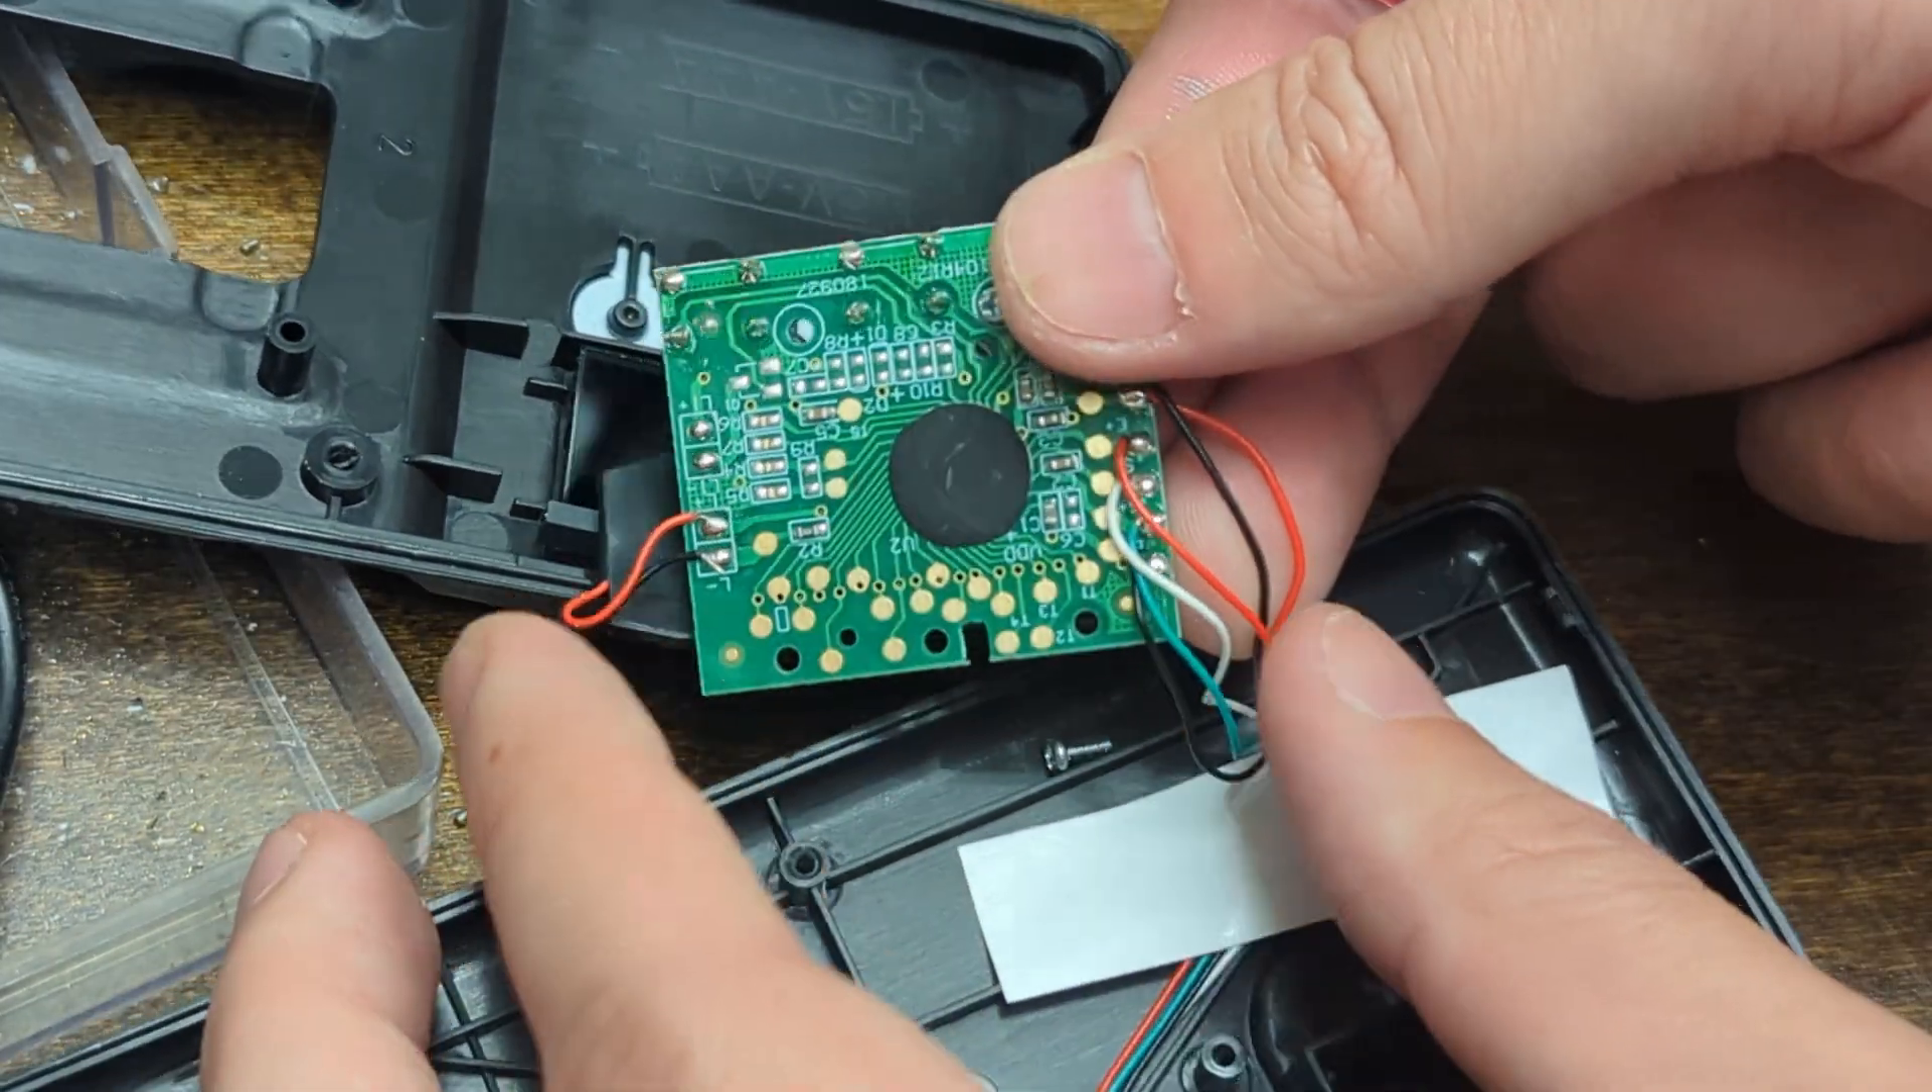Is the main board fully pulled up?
Yes.